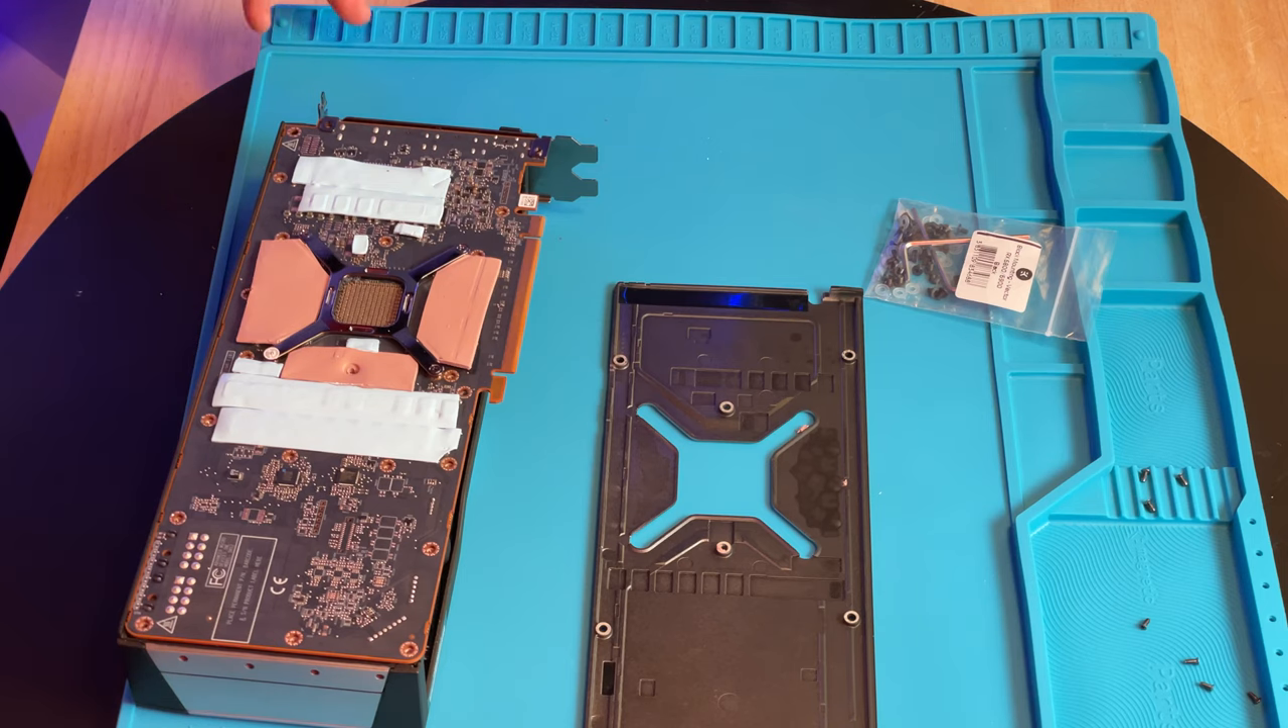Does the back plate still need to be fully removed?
No.